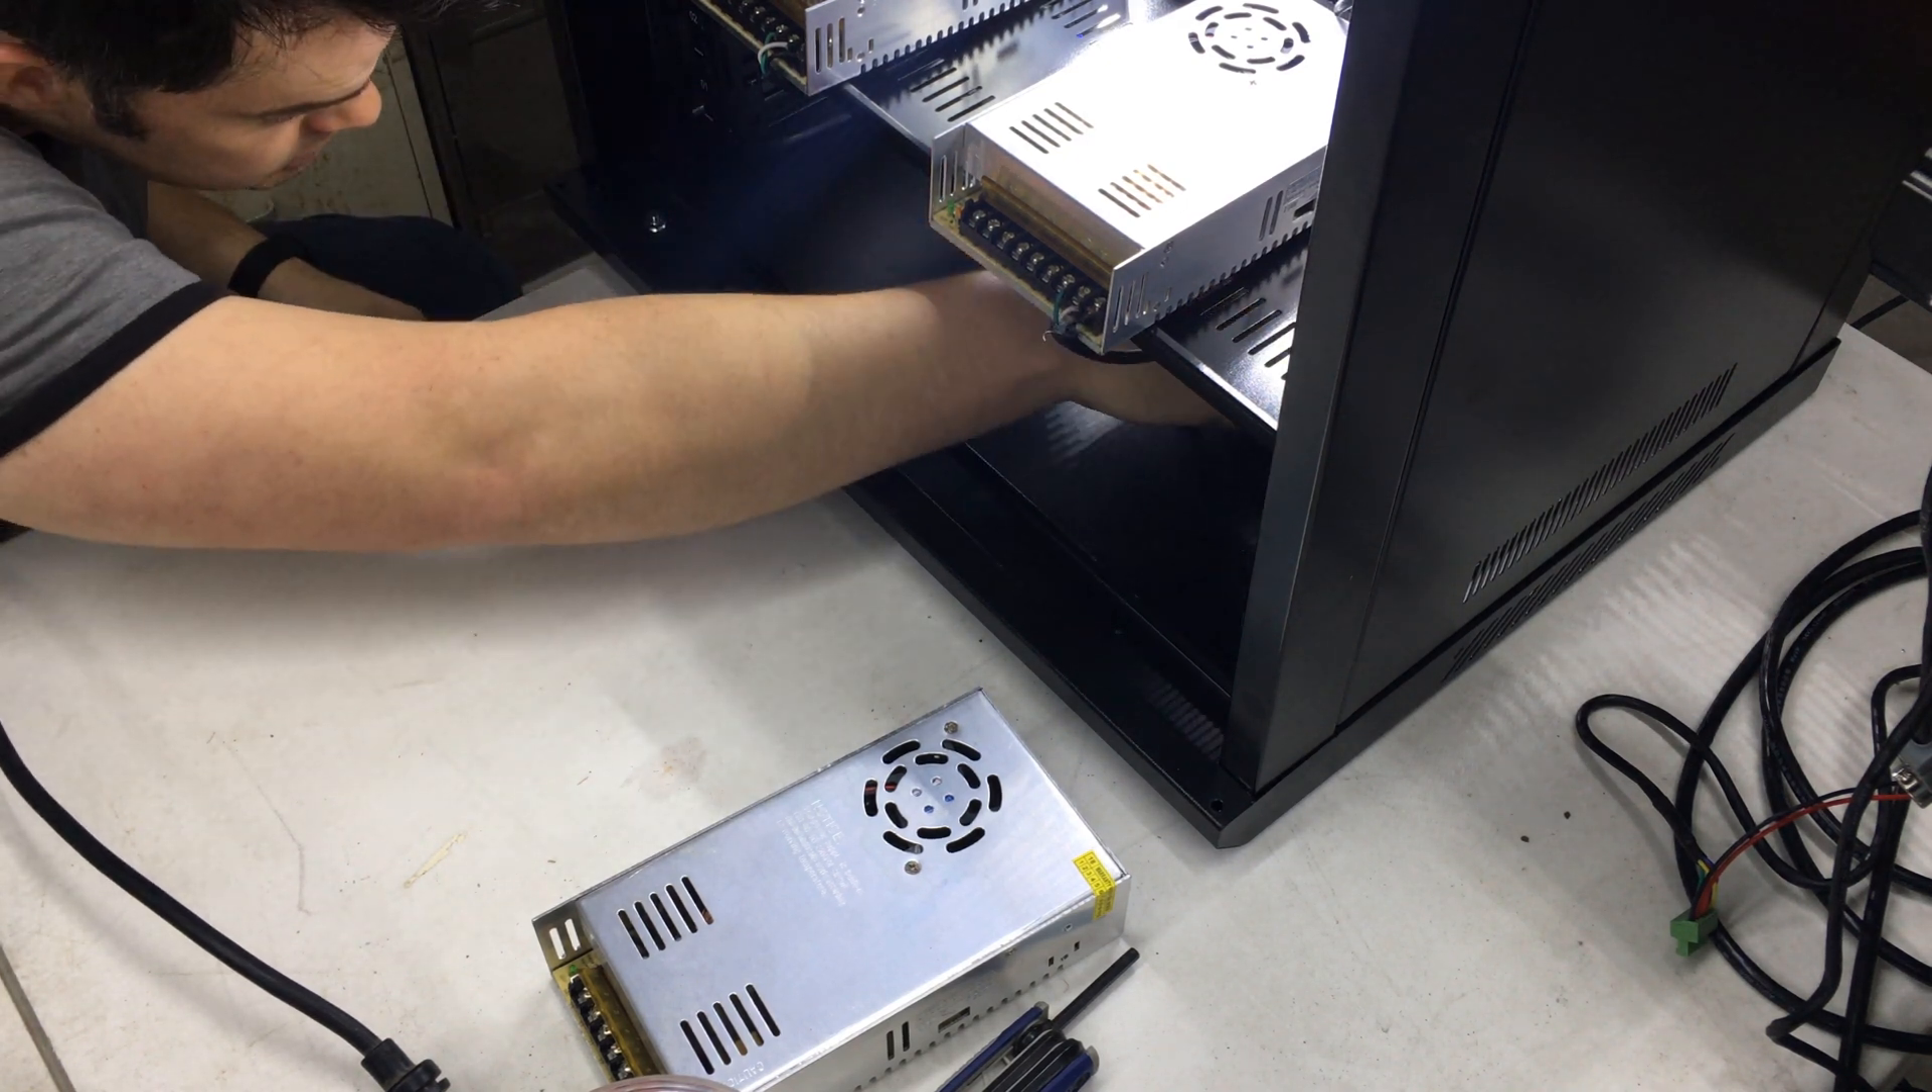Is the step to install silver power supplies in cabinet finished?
No.